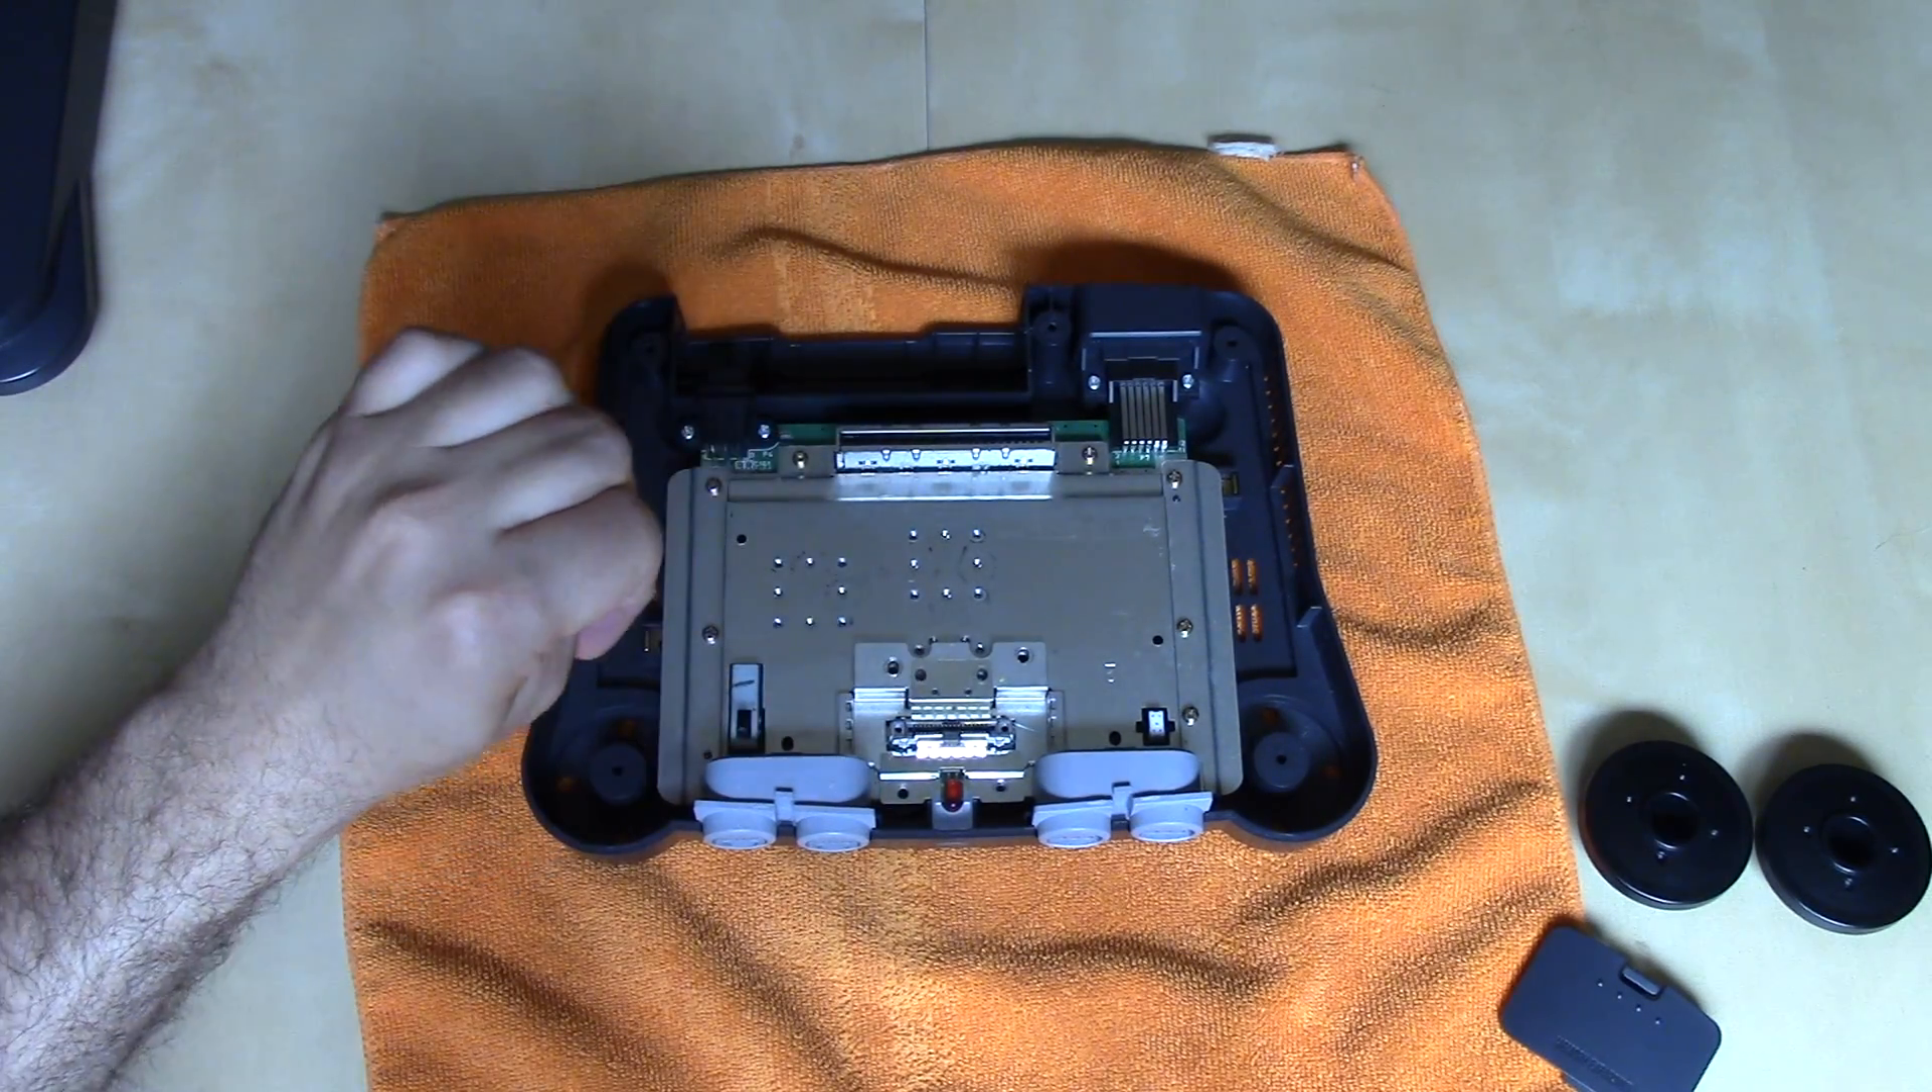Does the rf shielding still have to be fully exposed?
No.